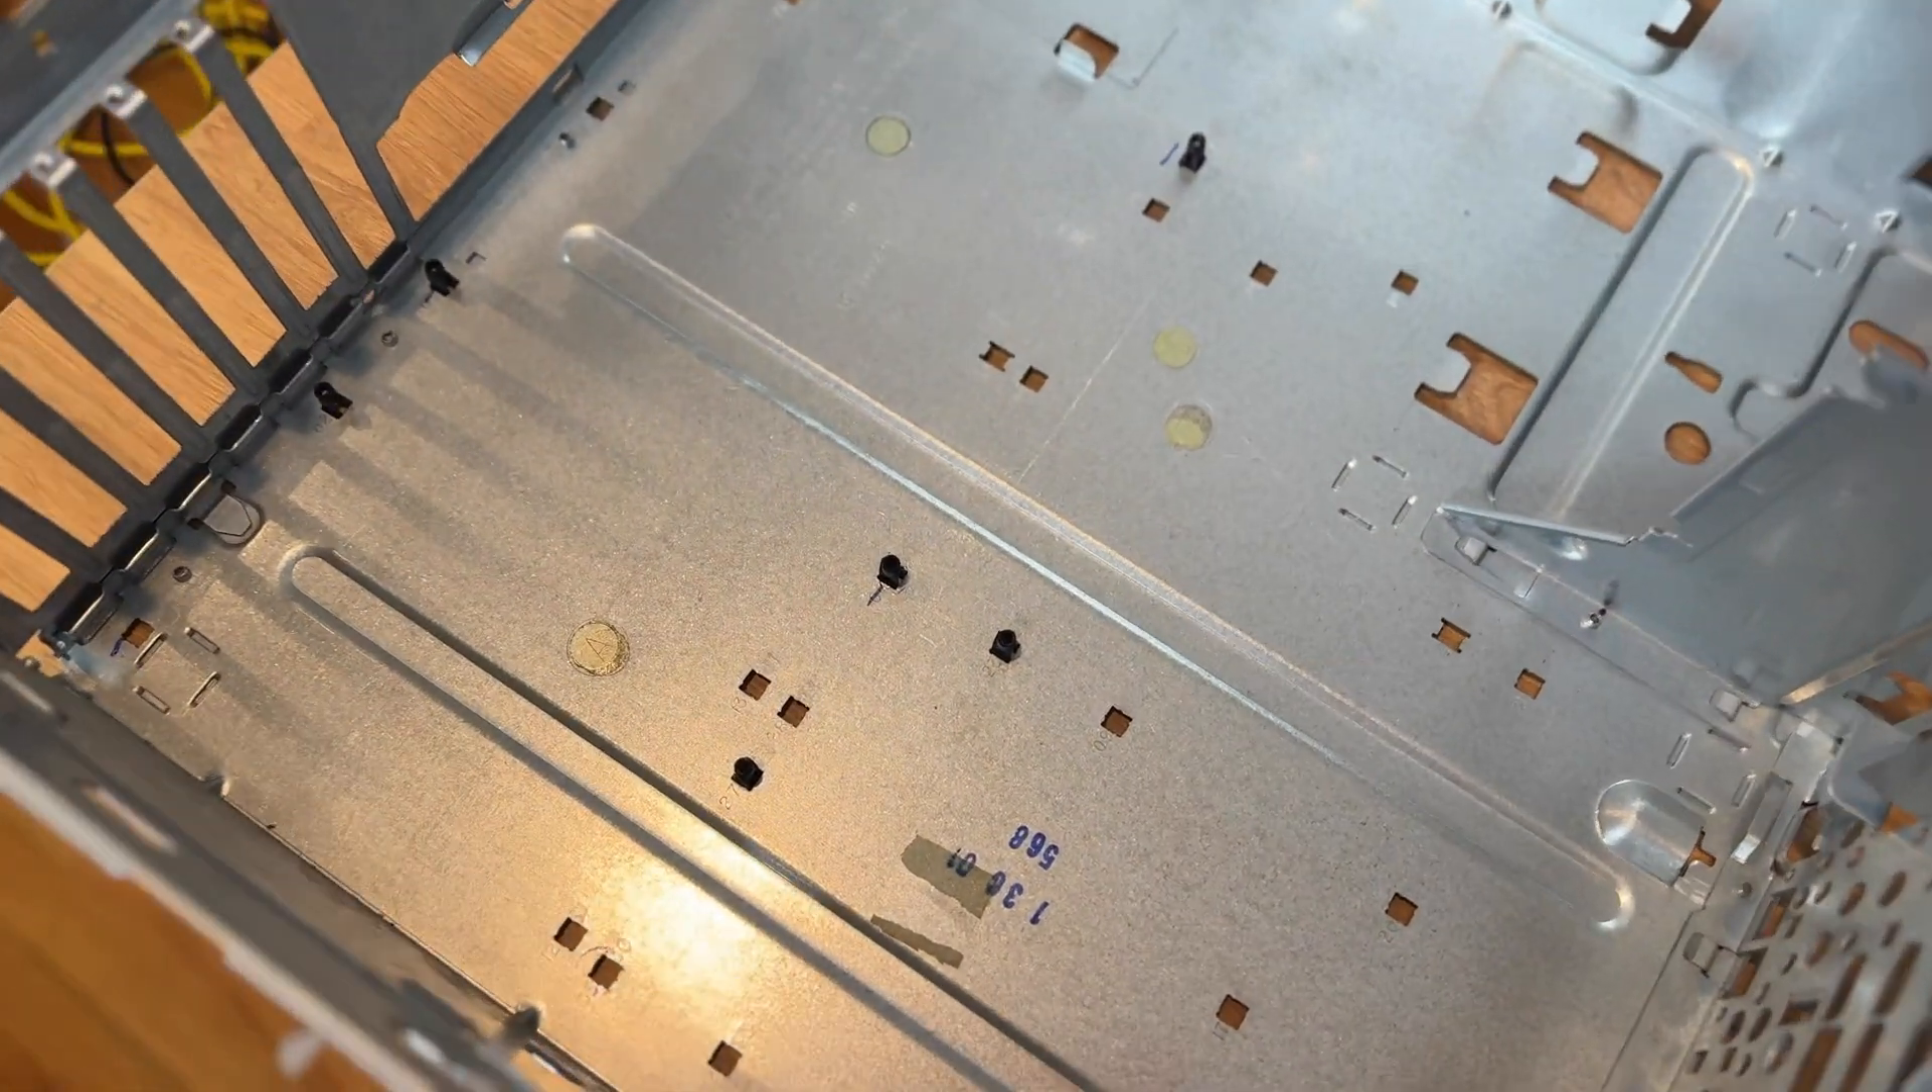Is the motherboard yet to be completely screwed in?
Yes.